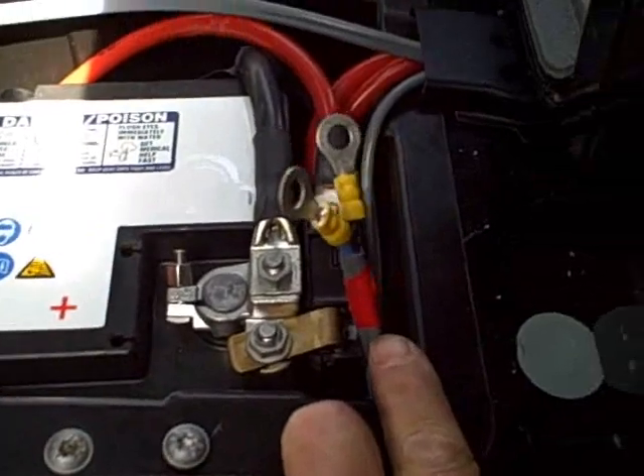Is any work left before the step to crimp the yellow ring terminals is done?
No.